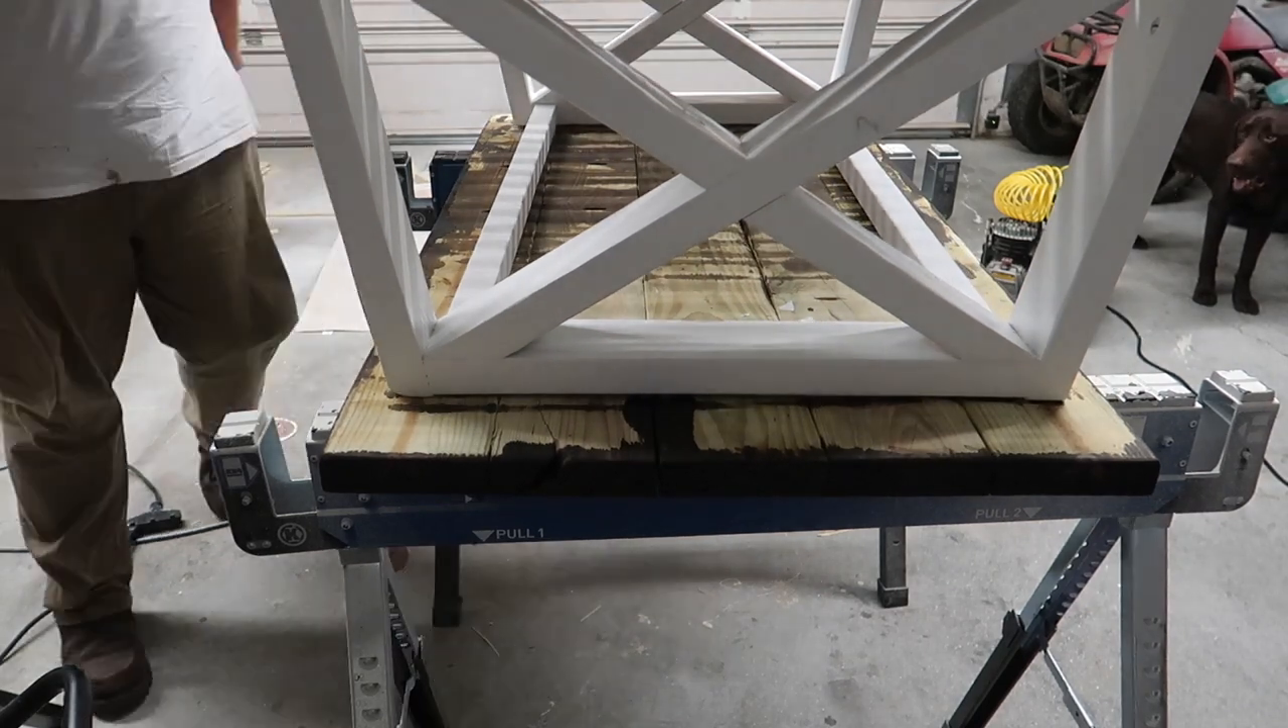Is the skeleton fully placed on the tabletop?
Yes.